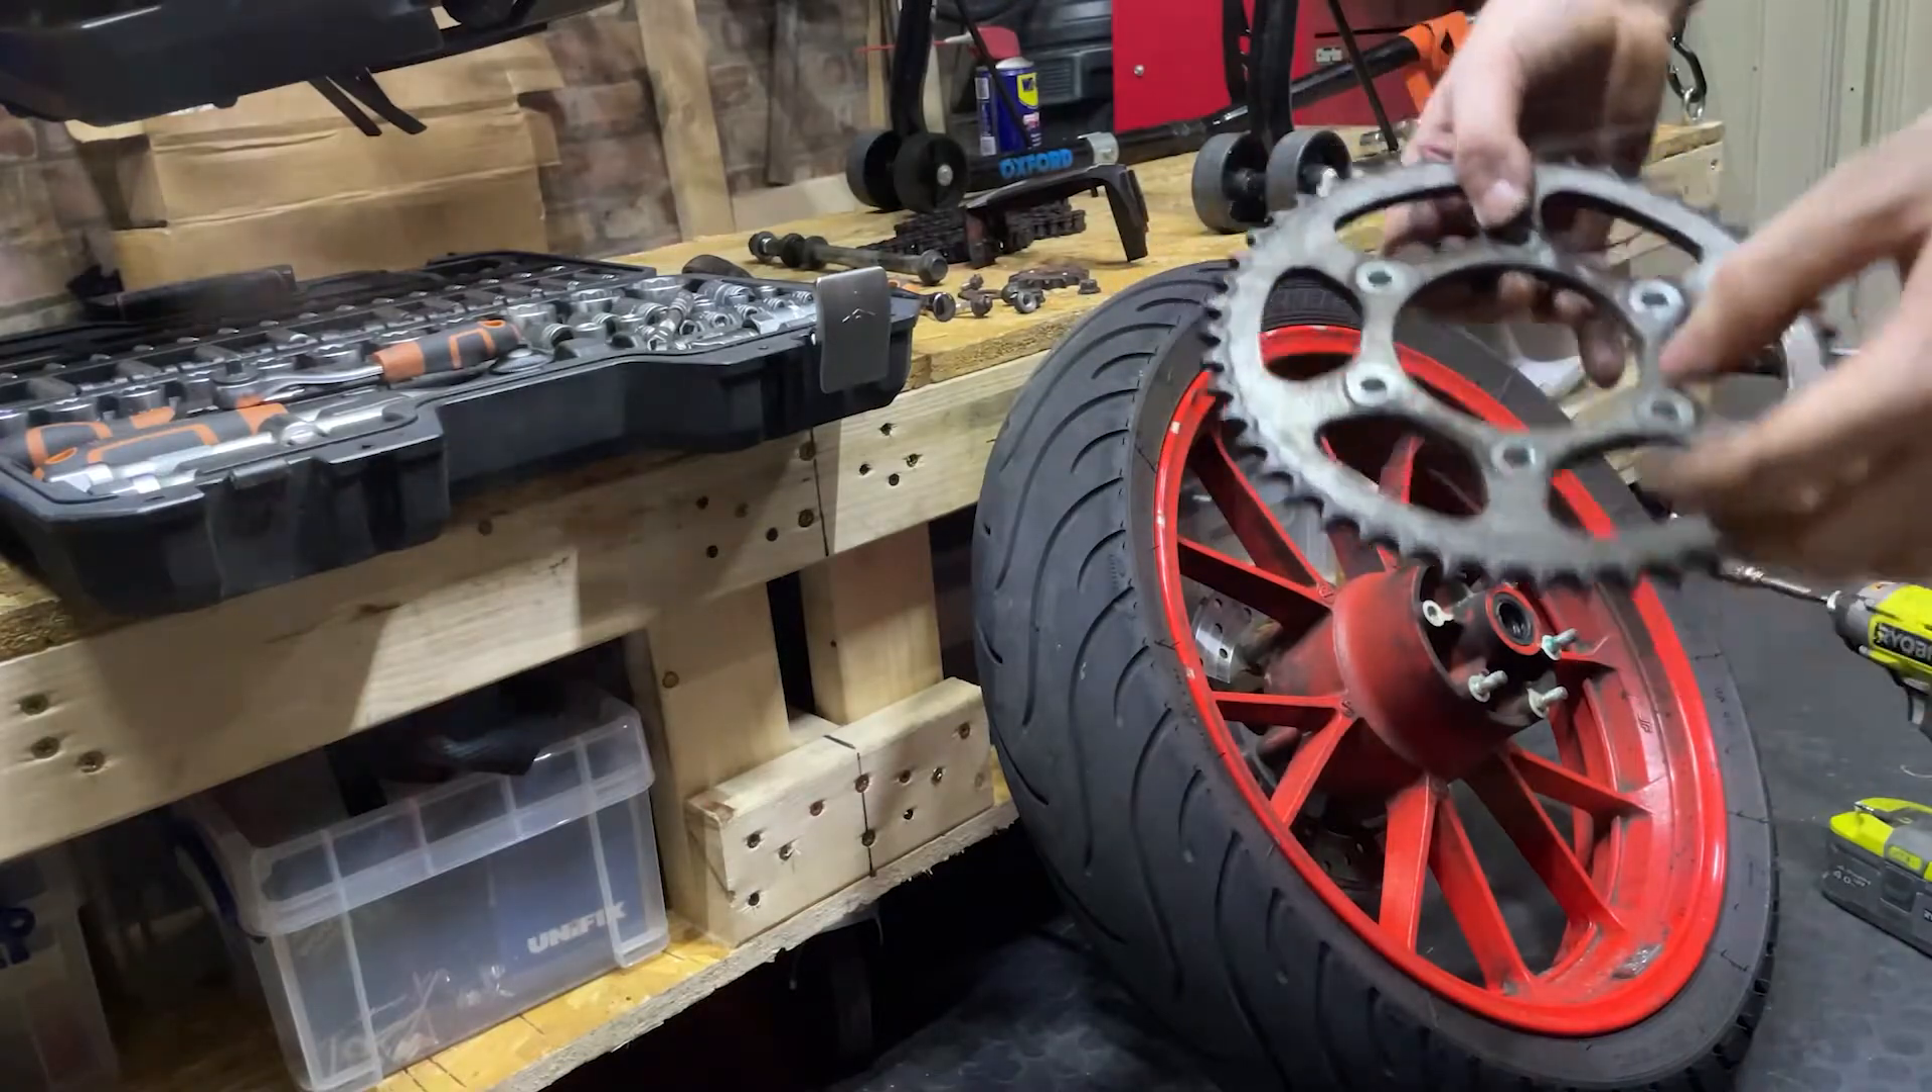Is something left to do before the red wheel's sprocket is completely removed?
No.